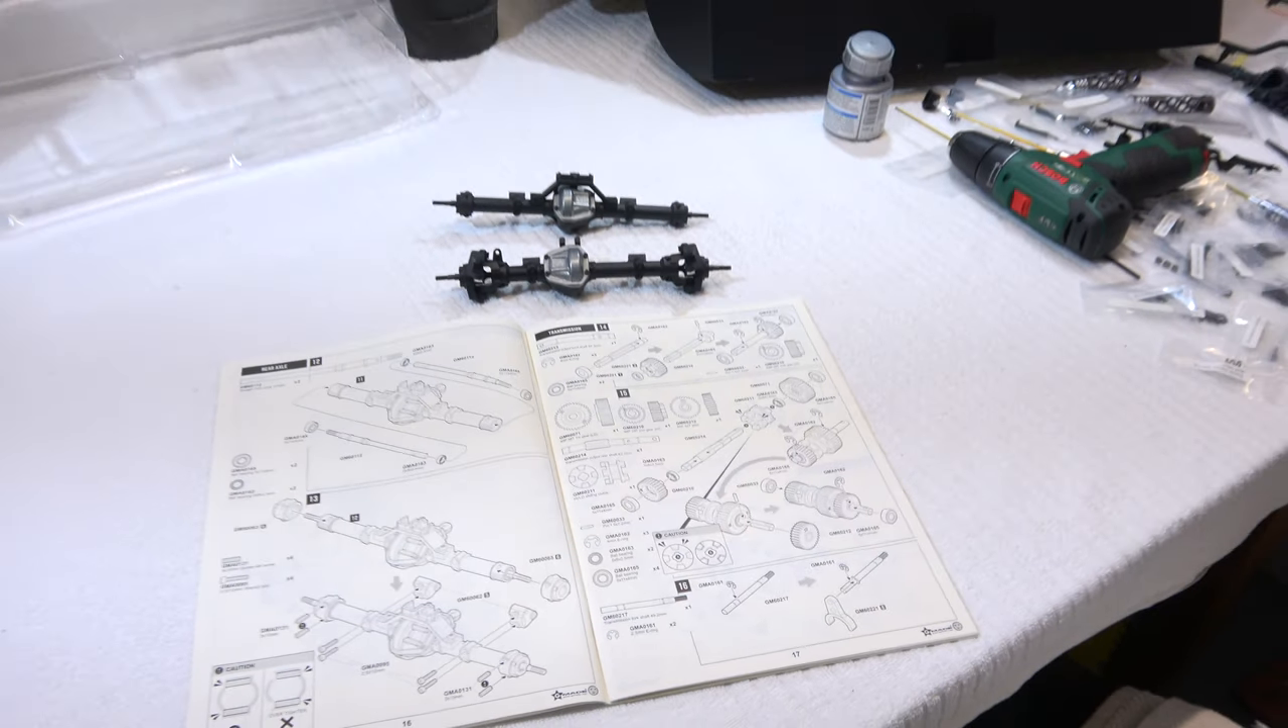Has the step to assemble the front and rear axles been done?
Yes.